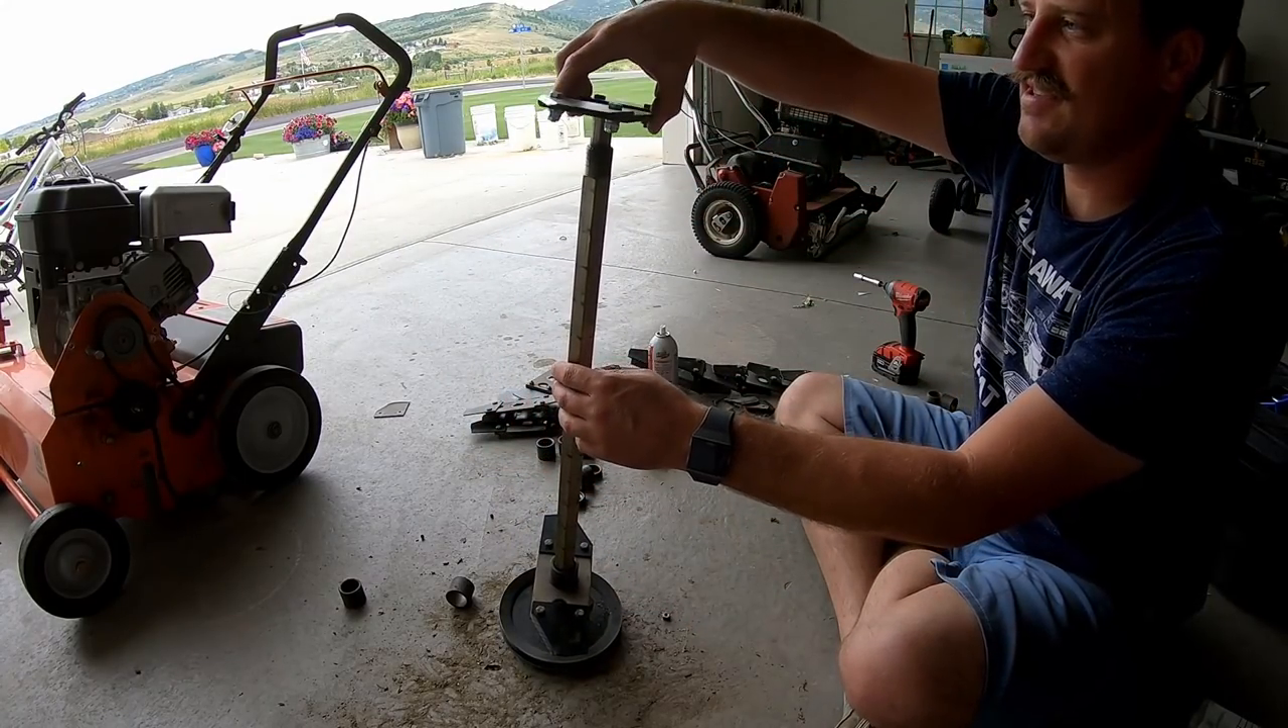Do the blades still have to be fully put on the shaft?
Yes.